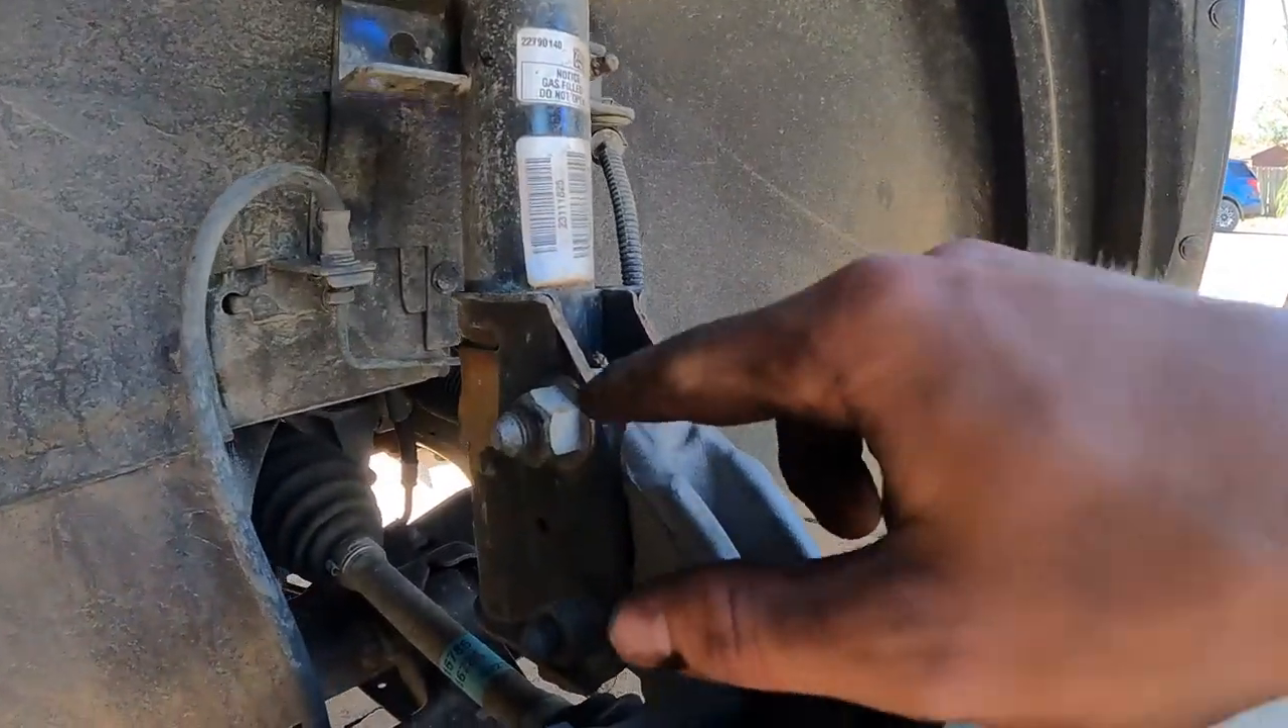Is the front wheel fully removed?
Yes.